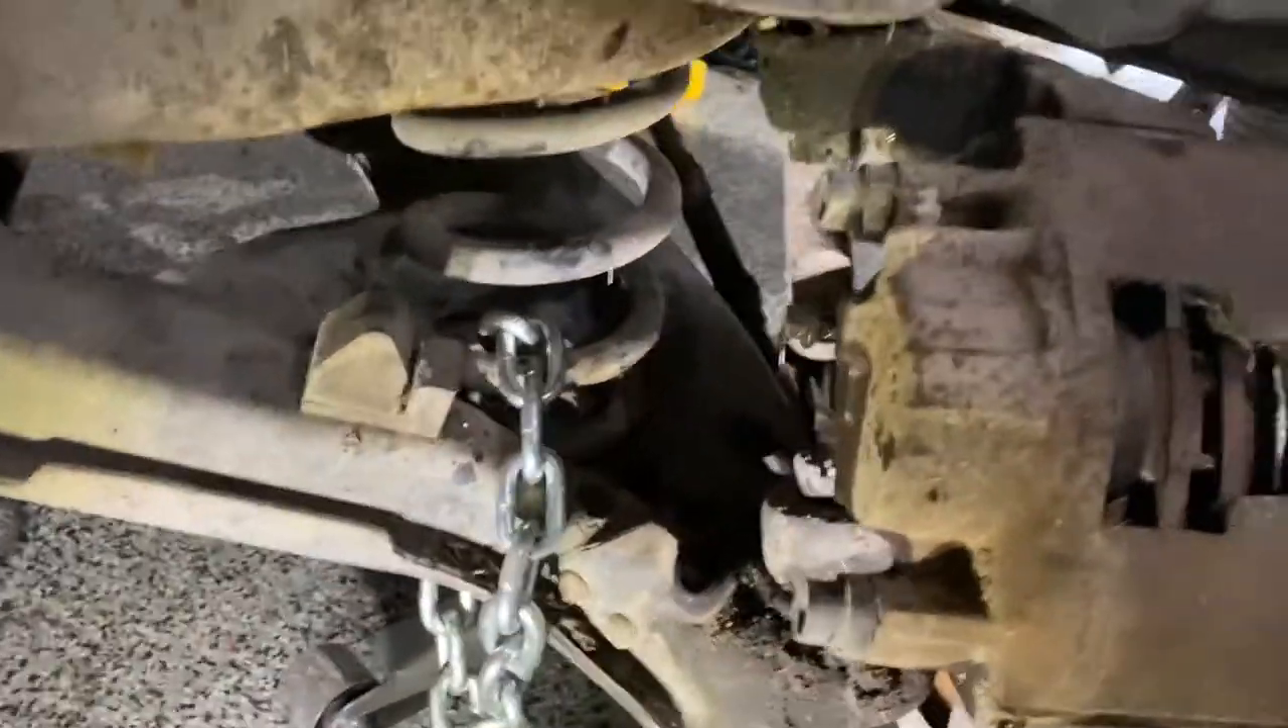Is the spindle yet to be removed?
Yes.